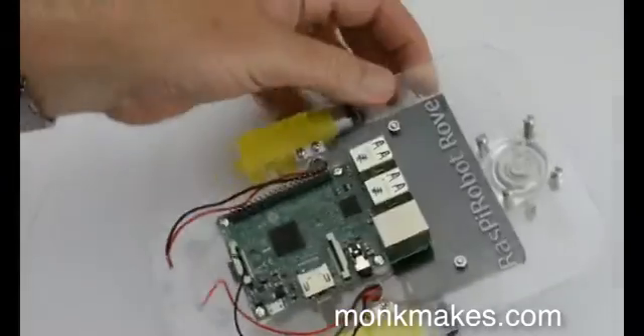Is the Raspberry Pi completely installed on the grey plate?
Yes.